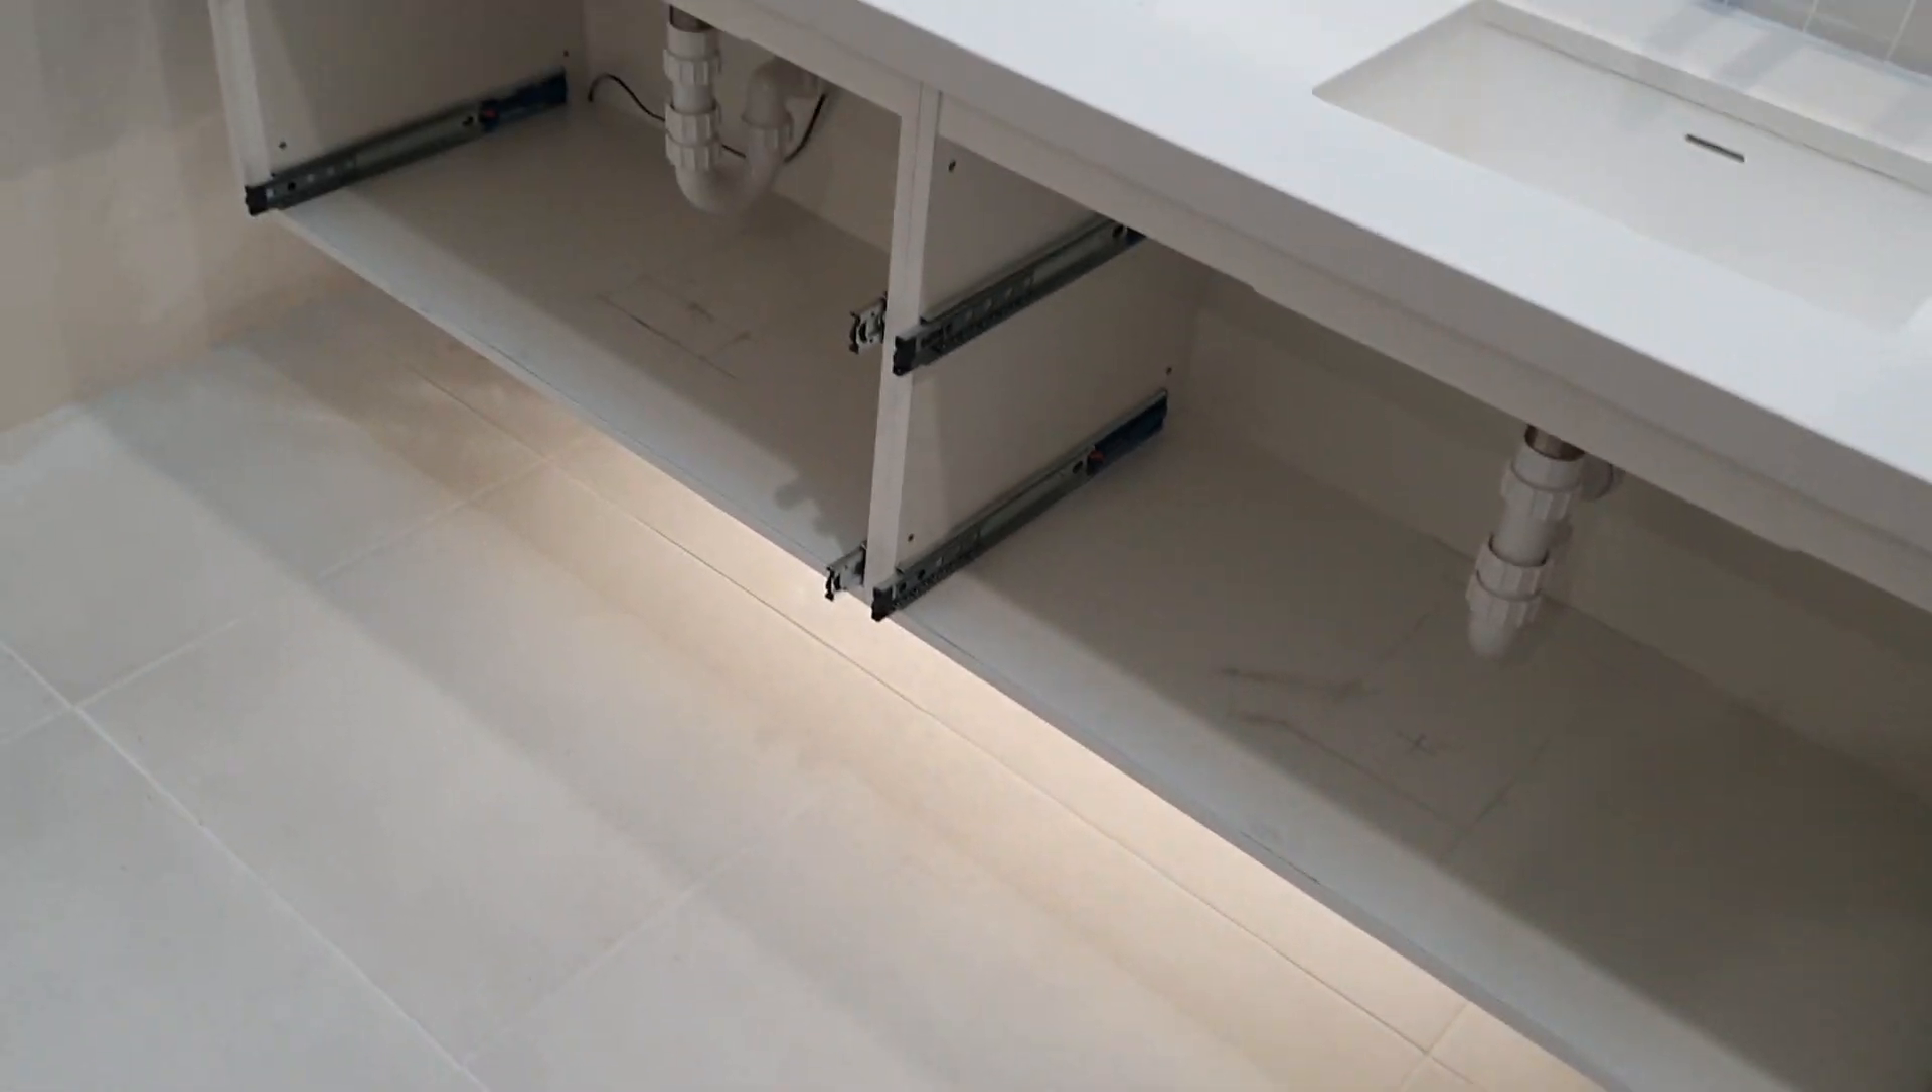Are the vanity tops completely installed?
Yes.